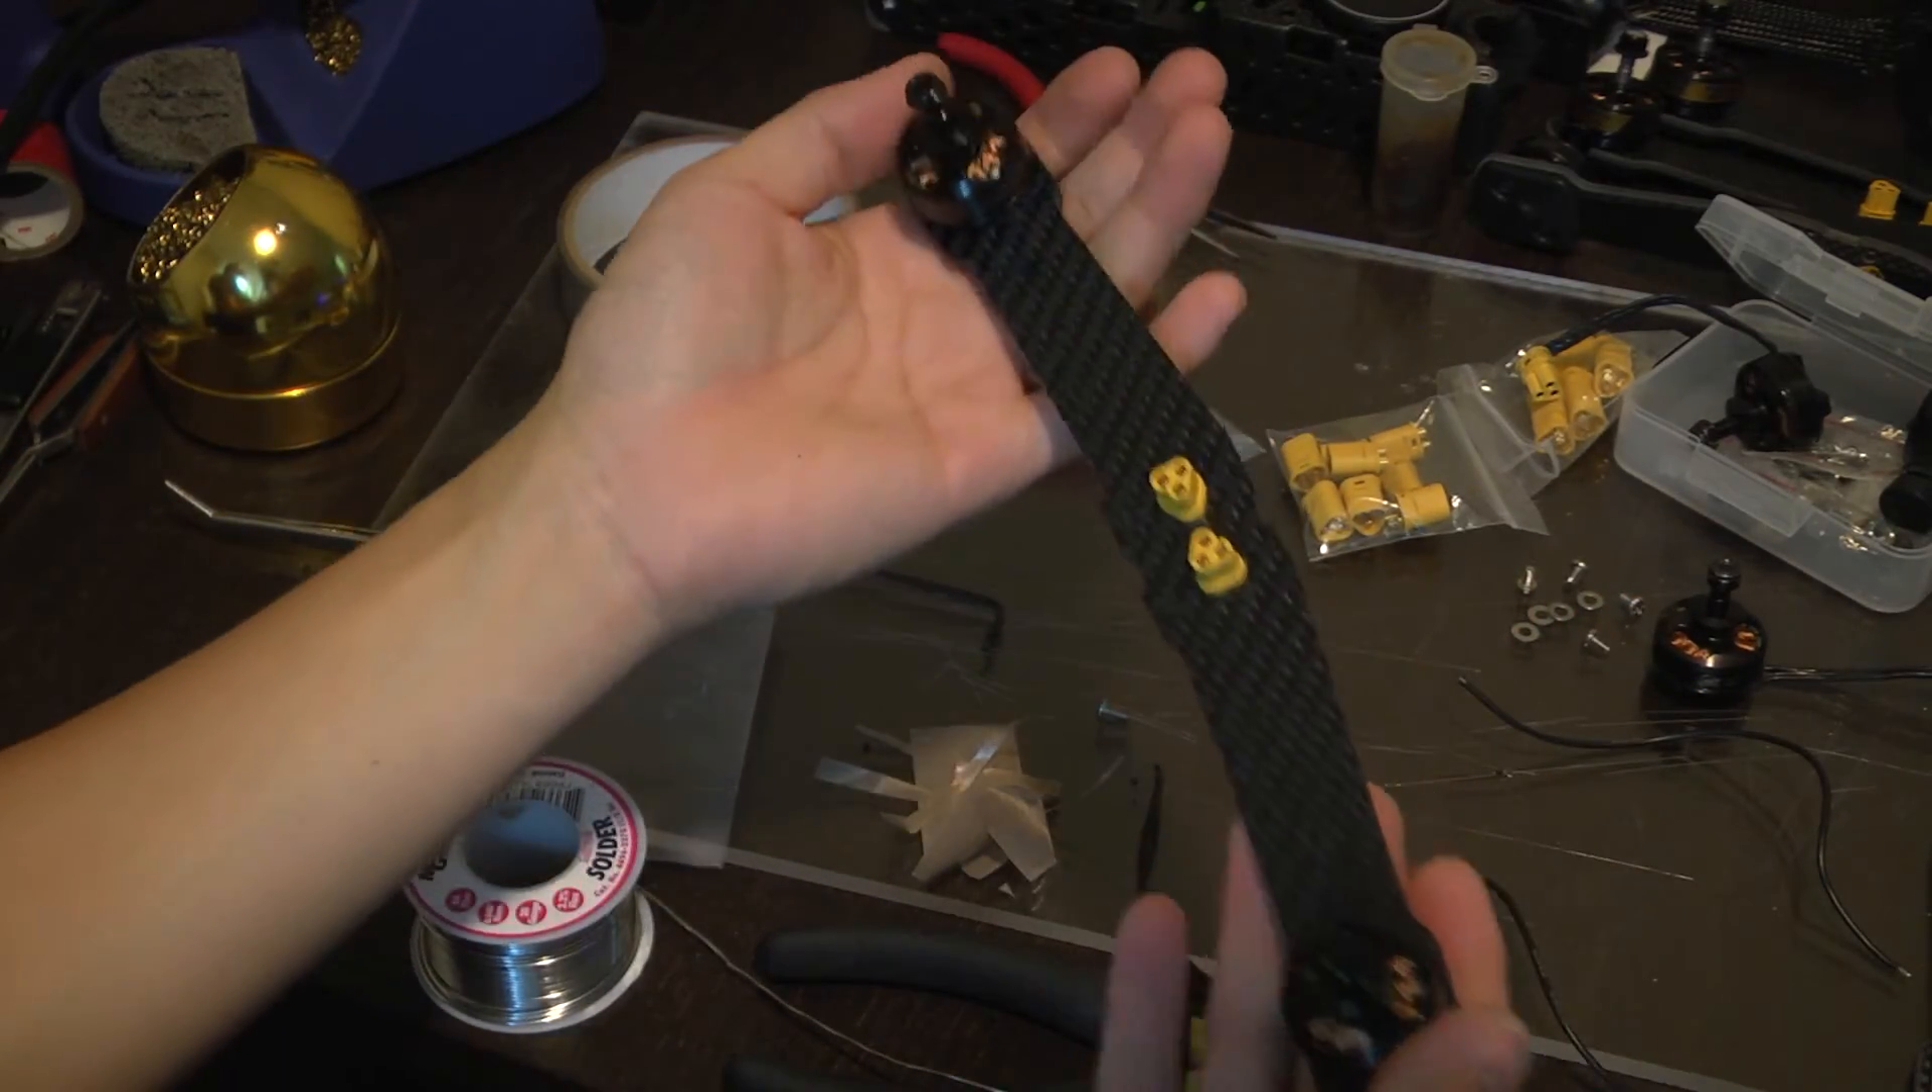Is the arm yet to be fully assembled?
No.